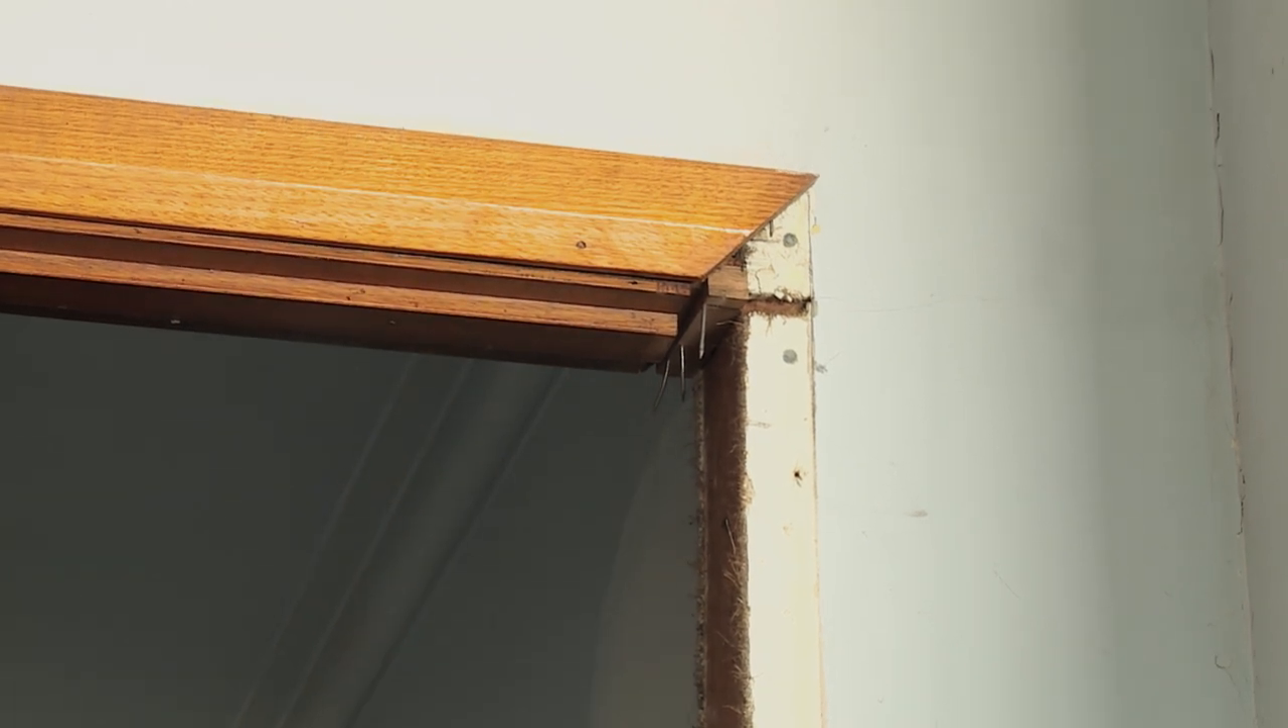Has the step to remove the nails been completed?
No.